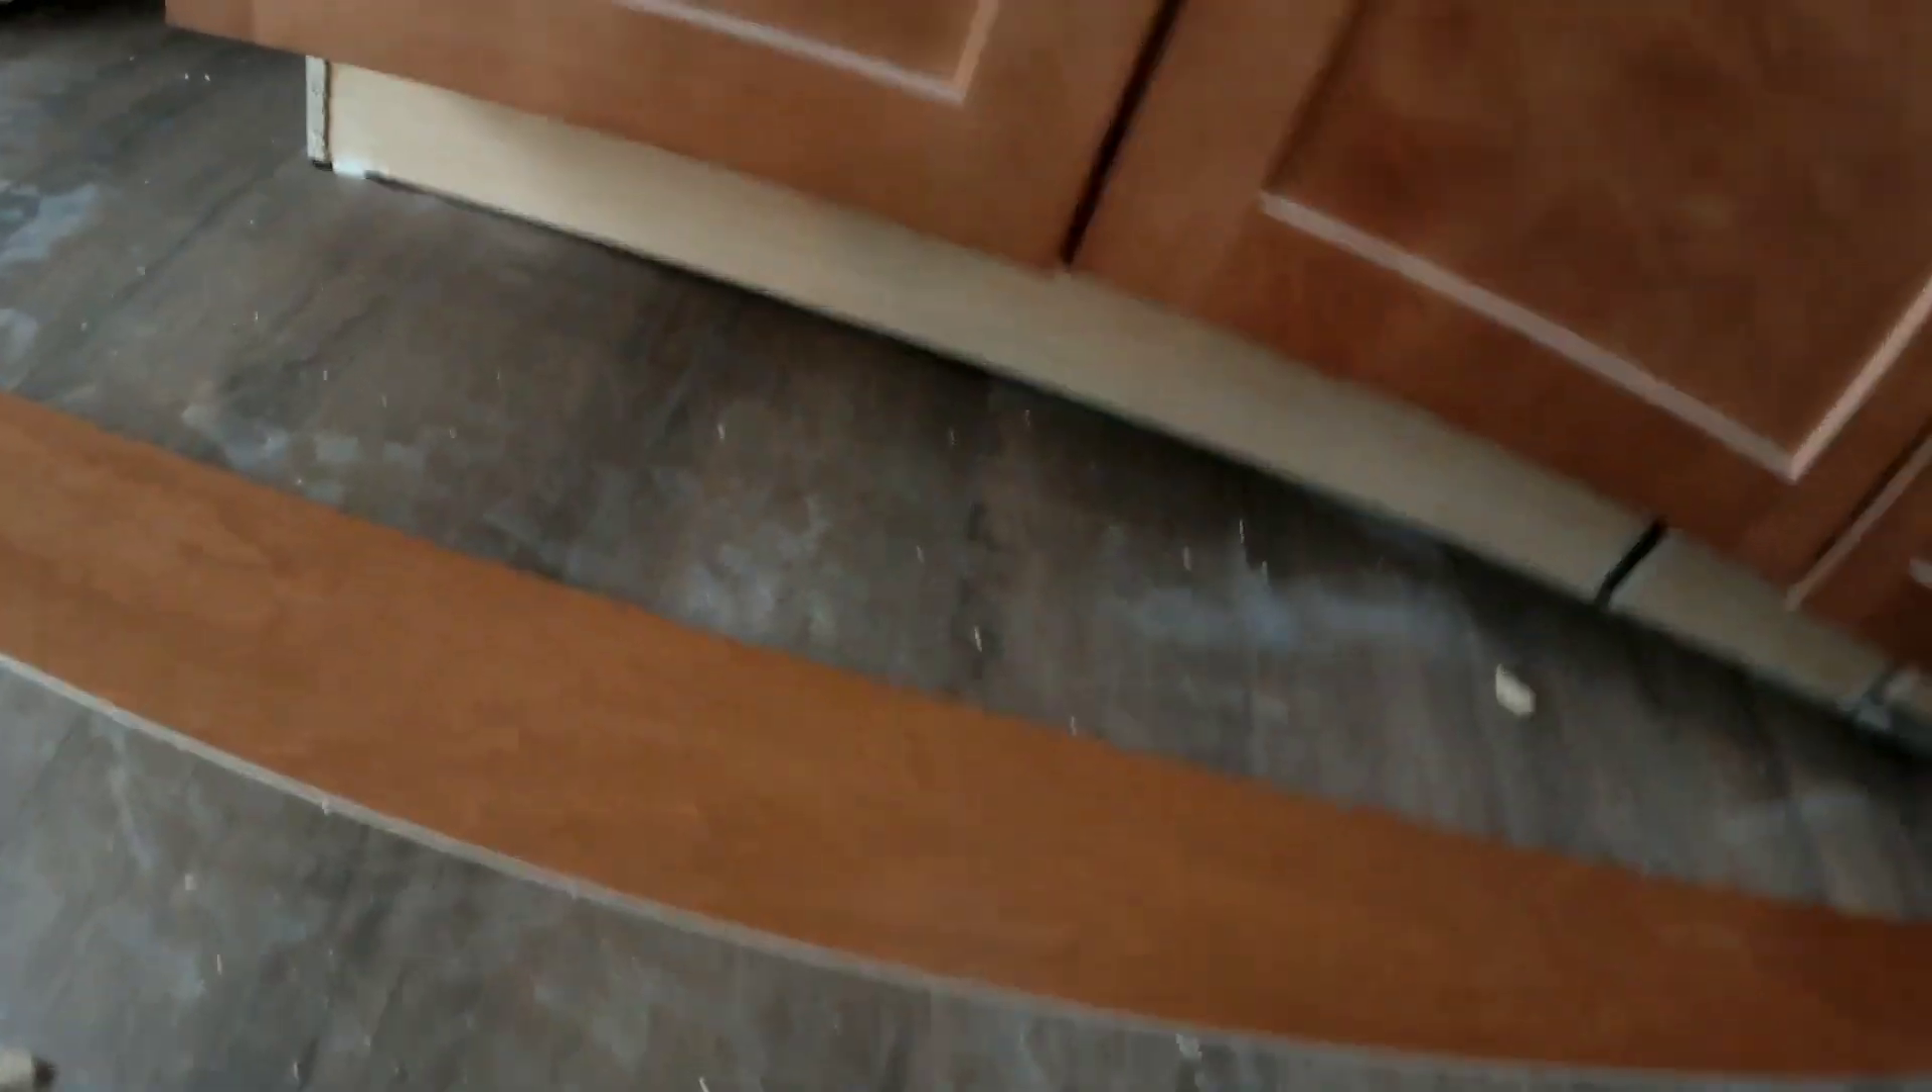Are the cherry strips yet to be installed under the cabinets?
Yes.